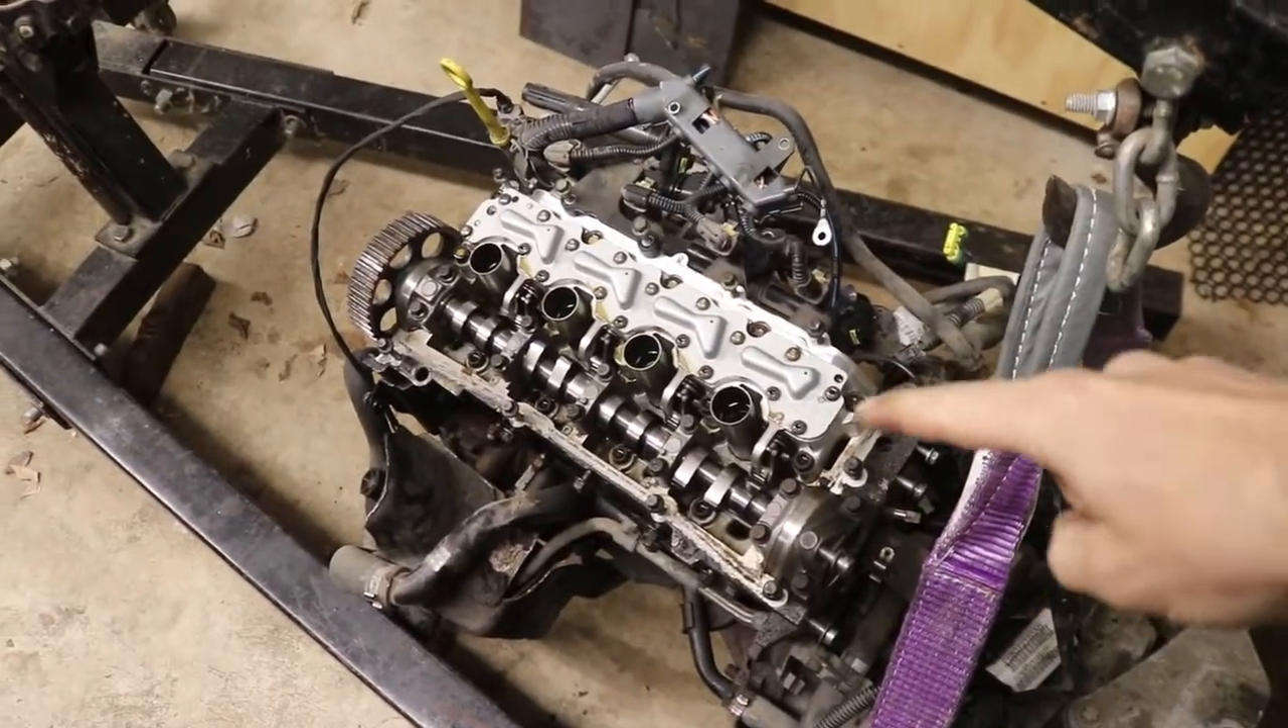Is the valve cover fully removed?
Yes.